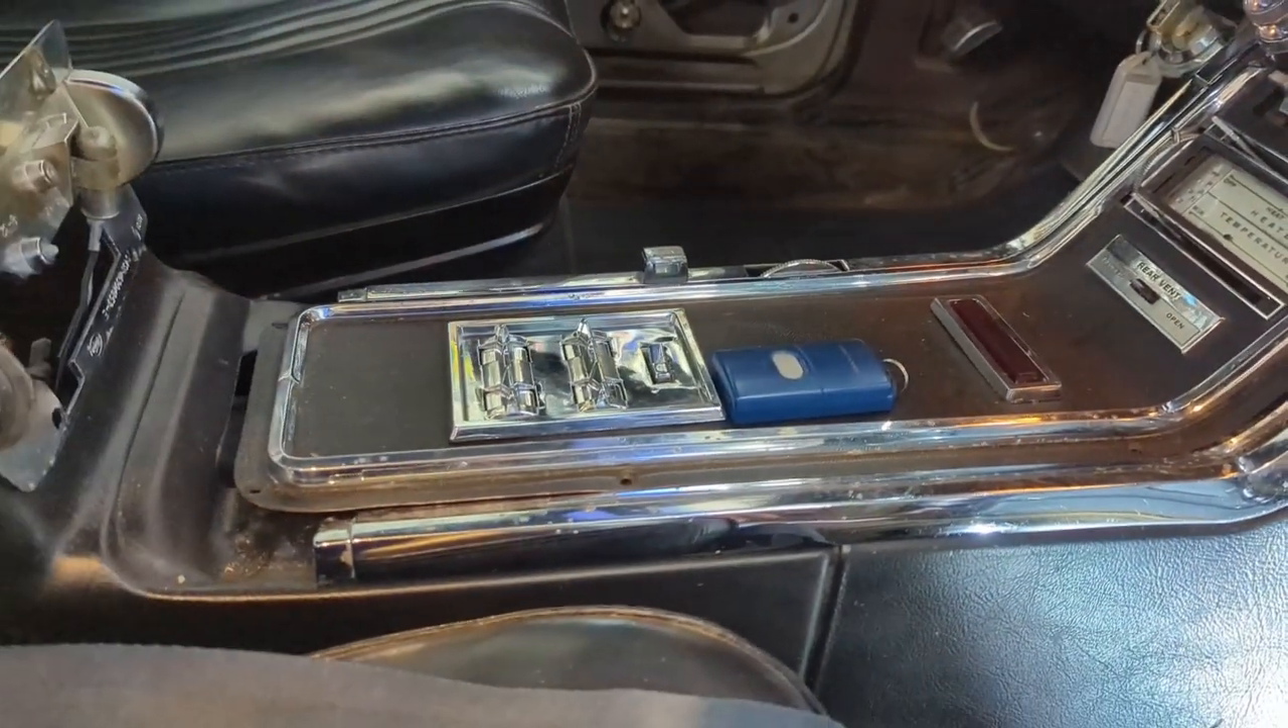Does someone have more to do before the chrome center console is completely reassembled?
Yes.